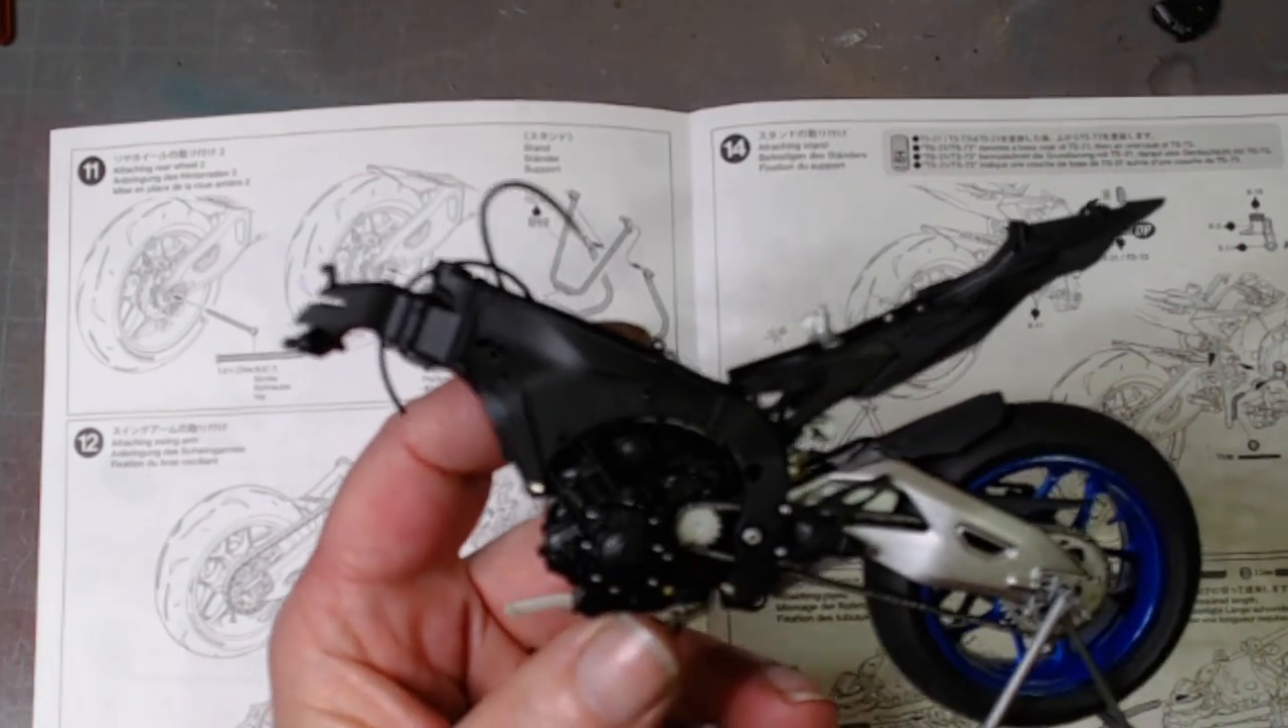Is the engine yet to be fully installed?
No.